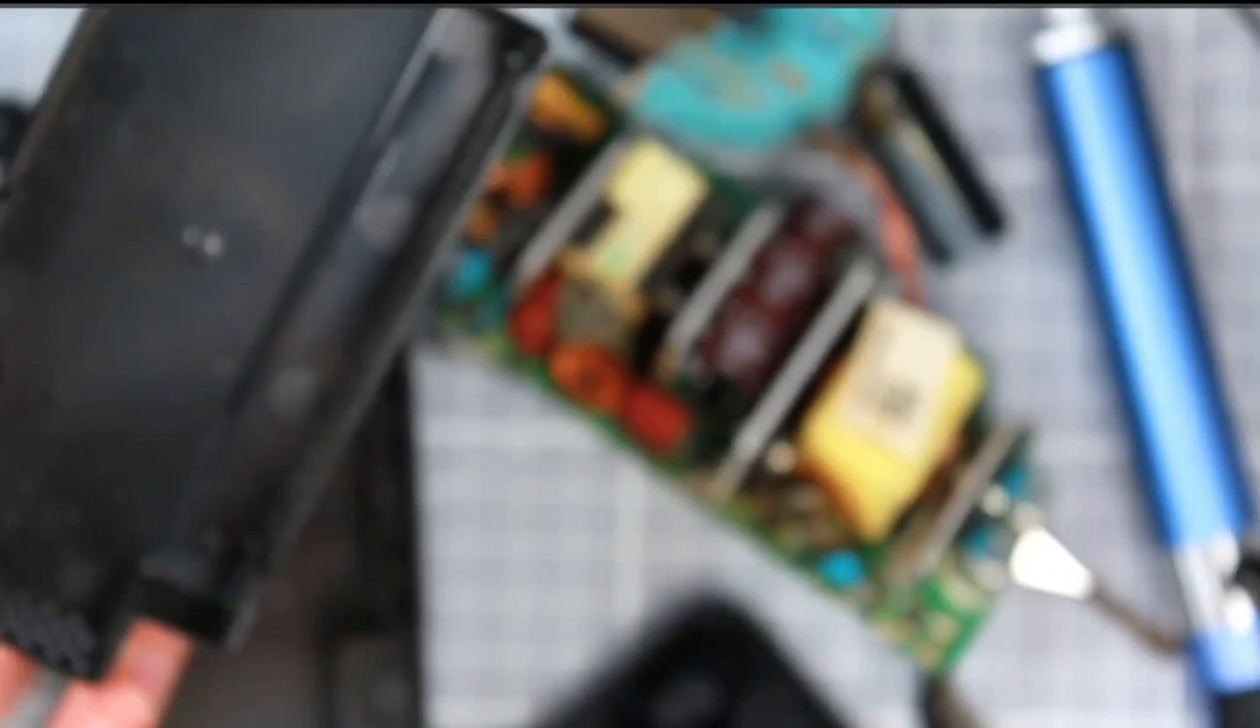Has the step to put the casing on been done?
No.